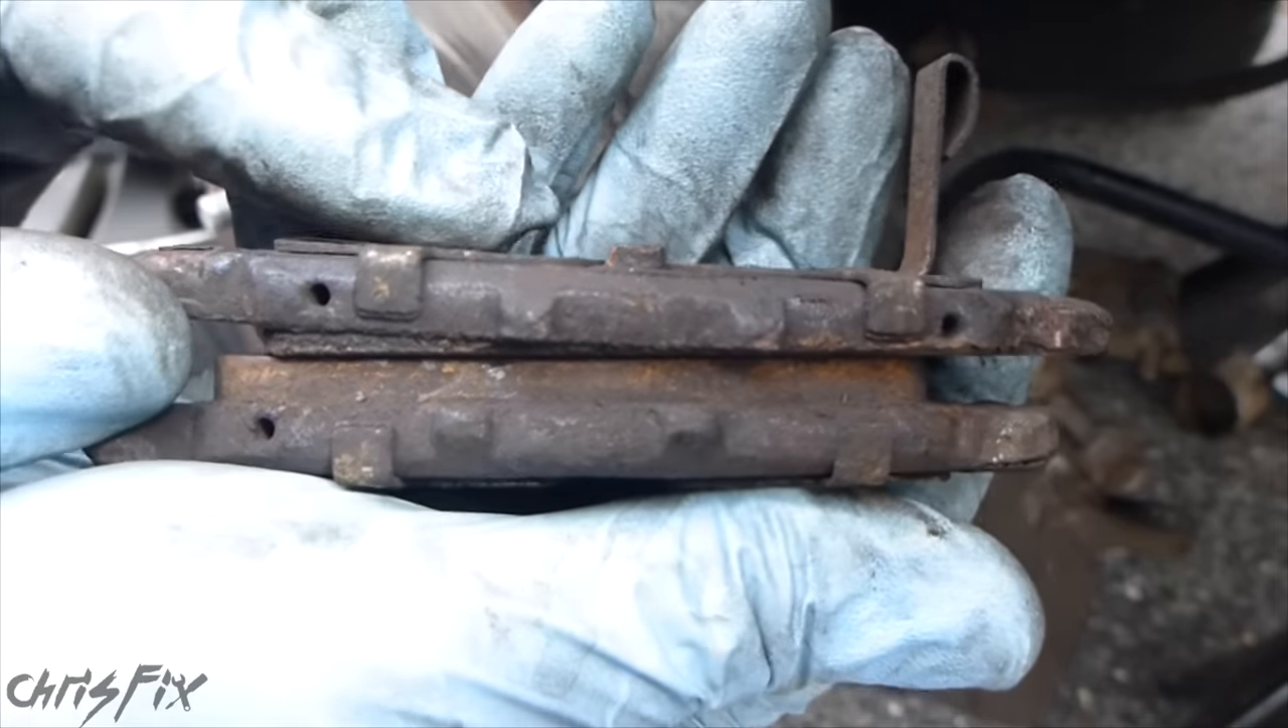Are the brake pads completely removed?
Yes.